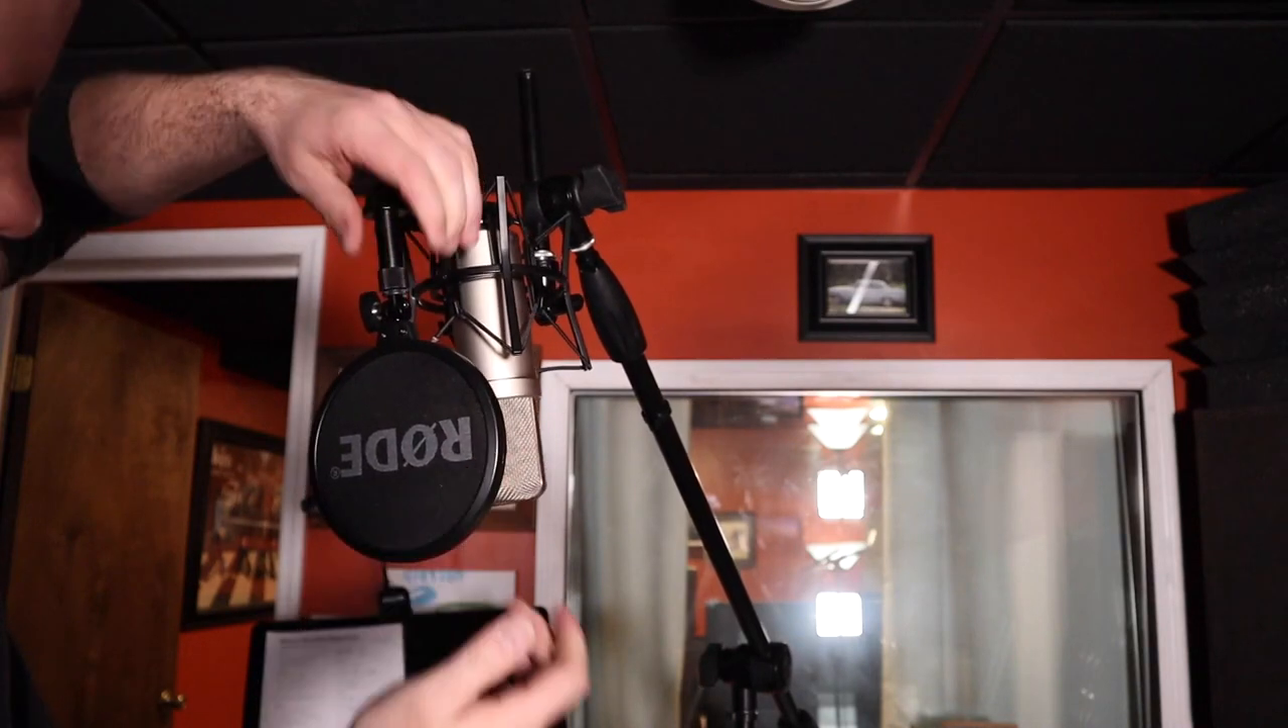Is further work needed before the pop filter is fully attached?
No.